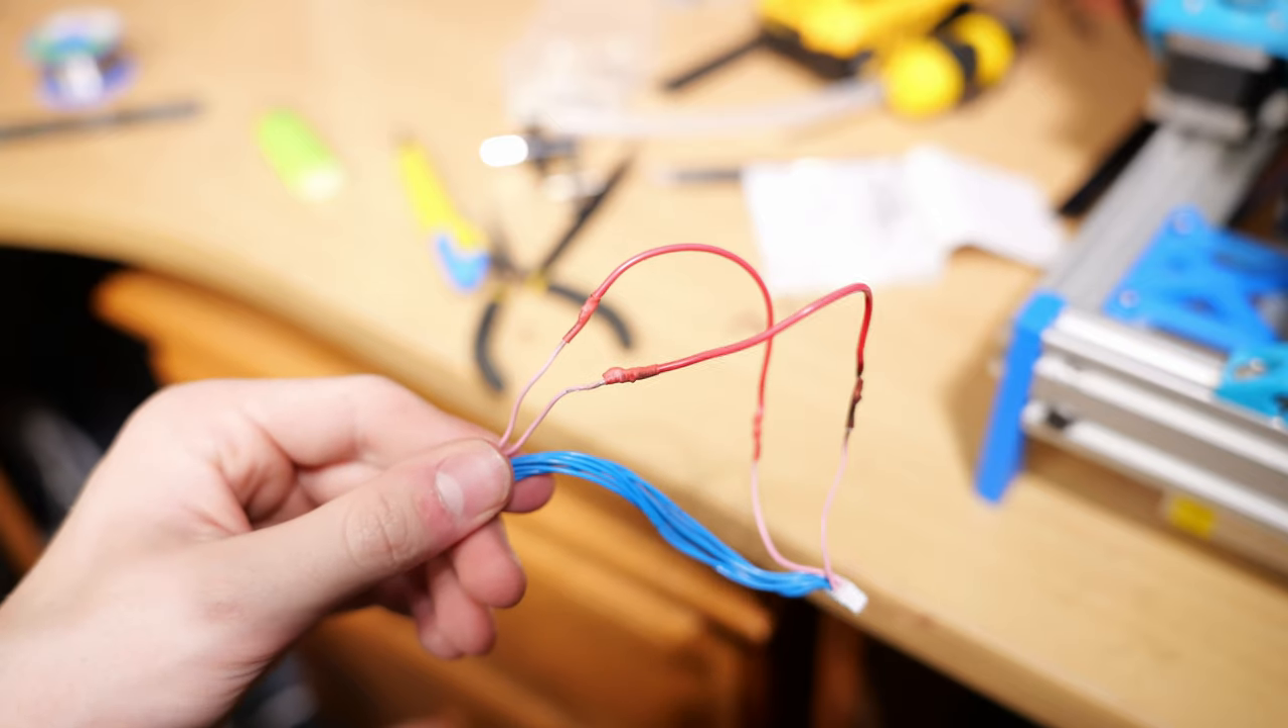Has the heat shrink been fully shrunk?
Yes.